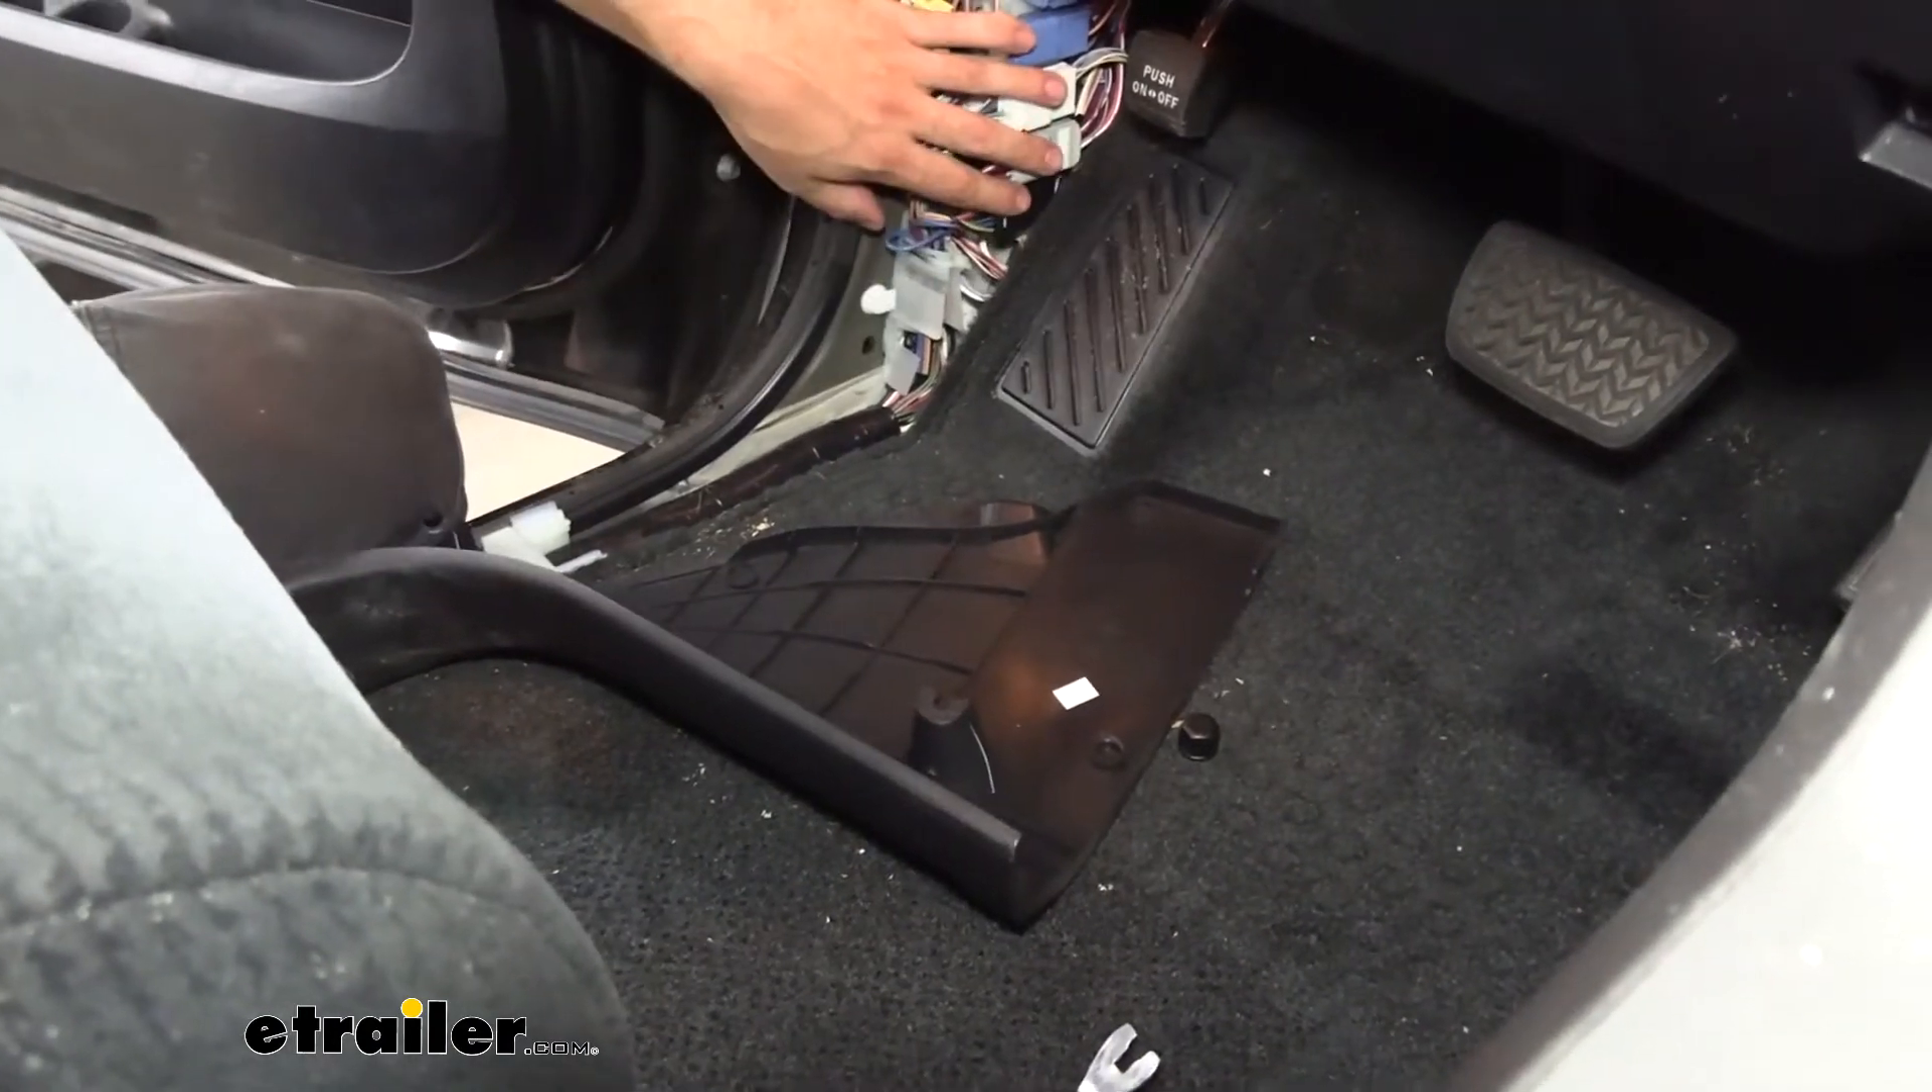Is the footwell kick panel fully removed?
Yes.